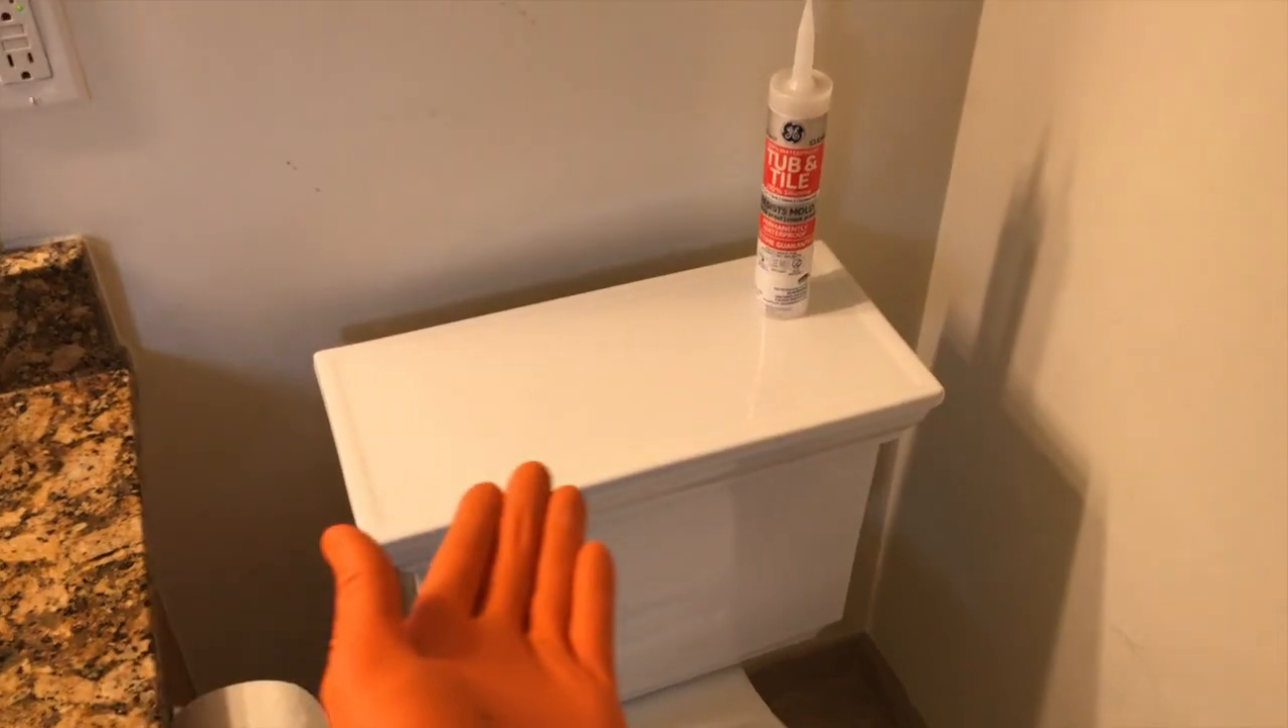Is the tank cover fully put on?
Yes.